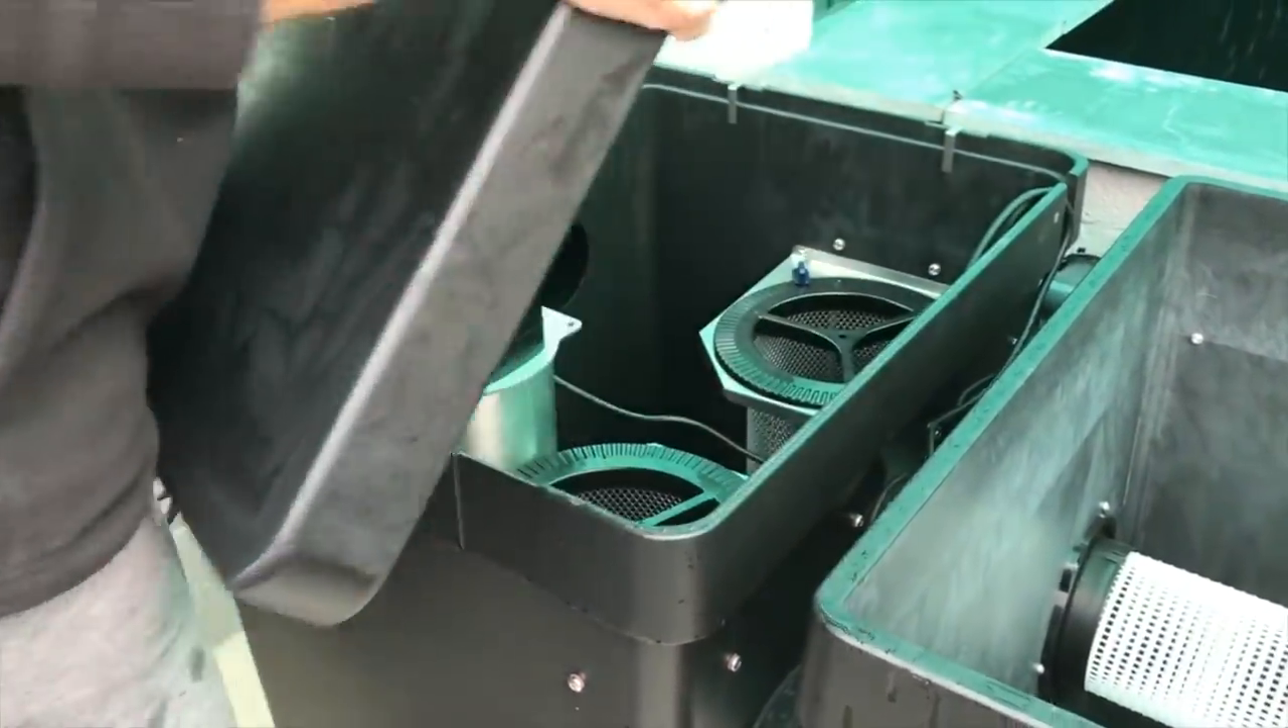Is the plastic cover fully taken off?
Yes.